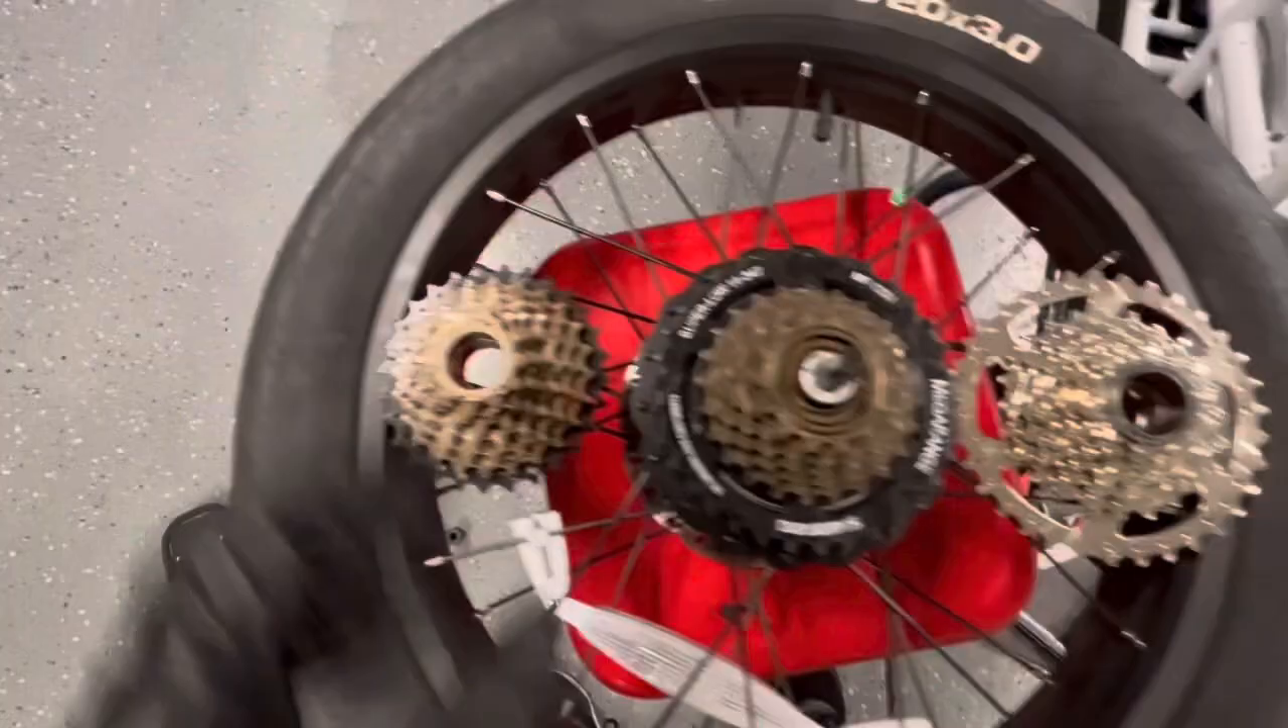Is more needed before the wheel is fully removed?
No.